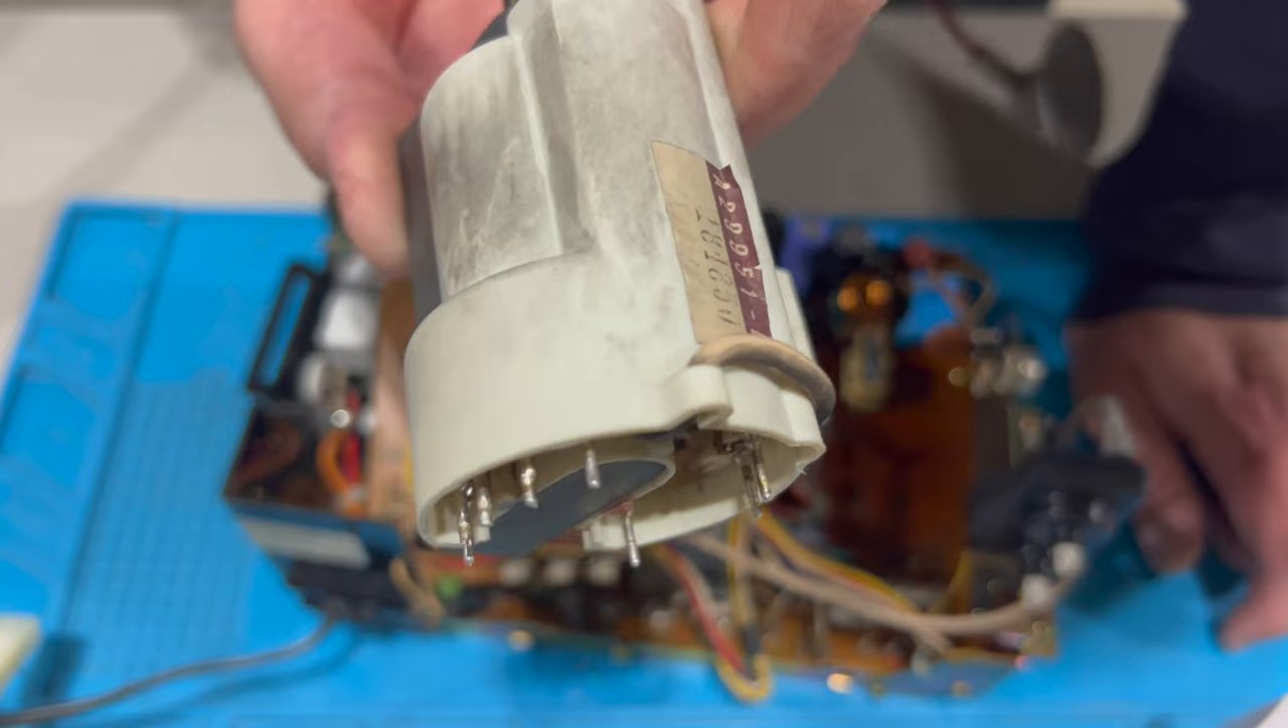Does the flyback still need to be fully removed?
No.